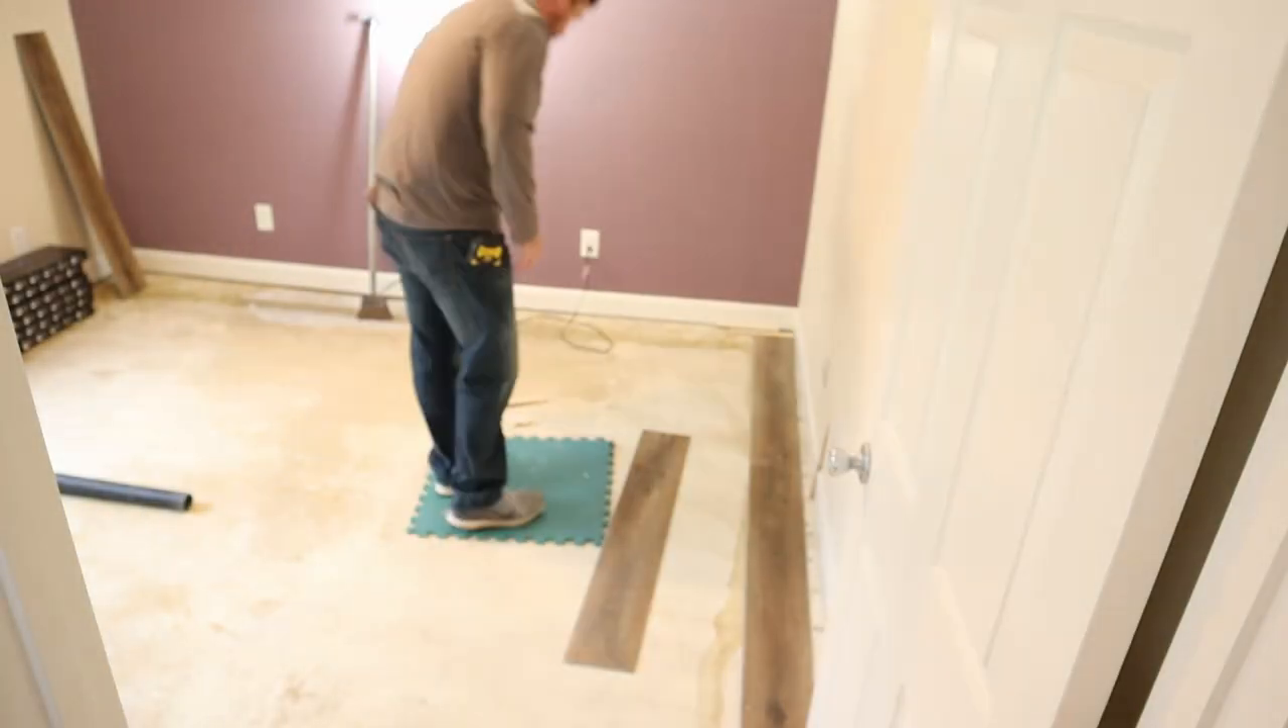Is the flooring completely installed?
No.